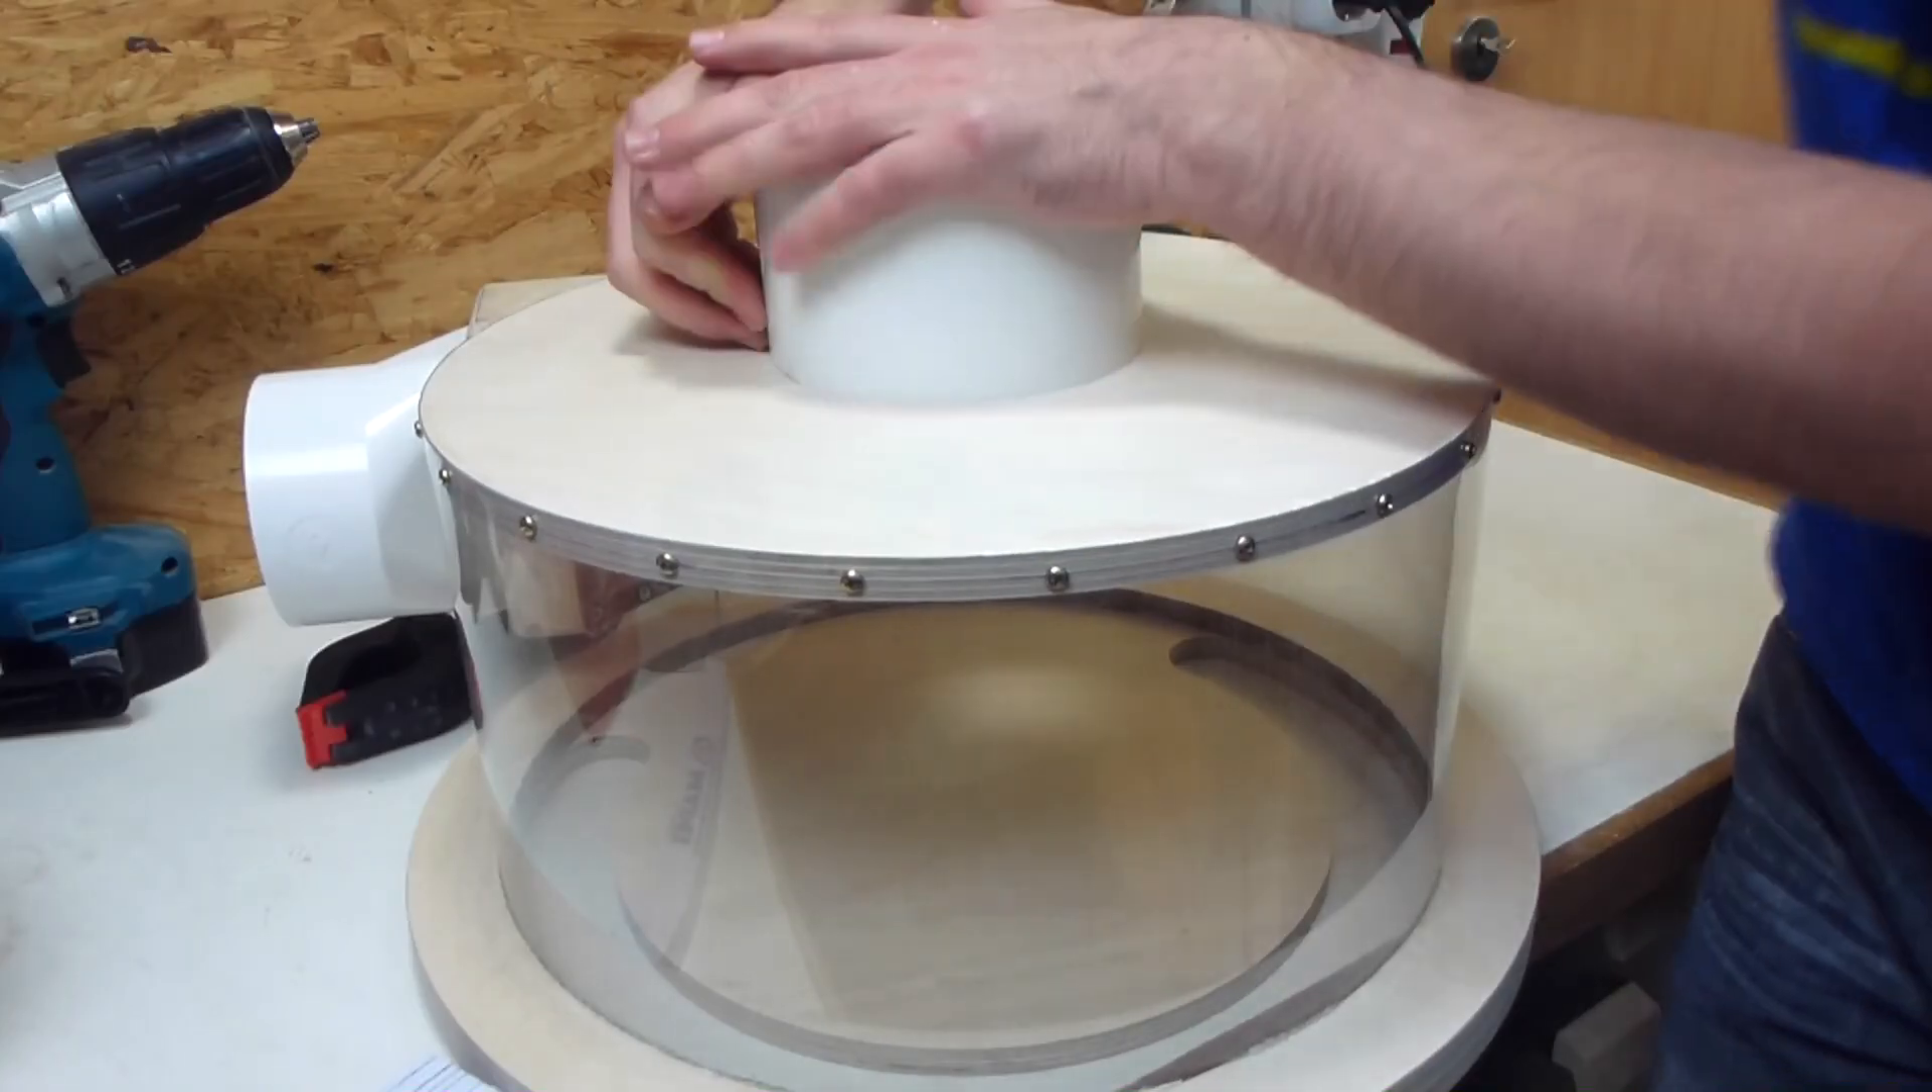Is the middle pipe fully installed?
No.